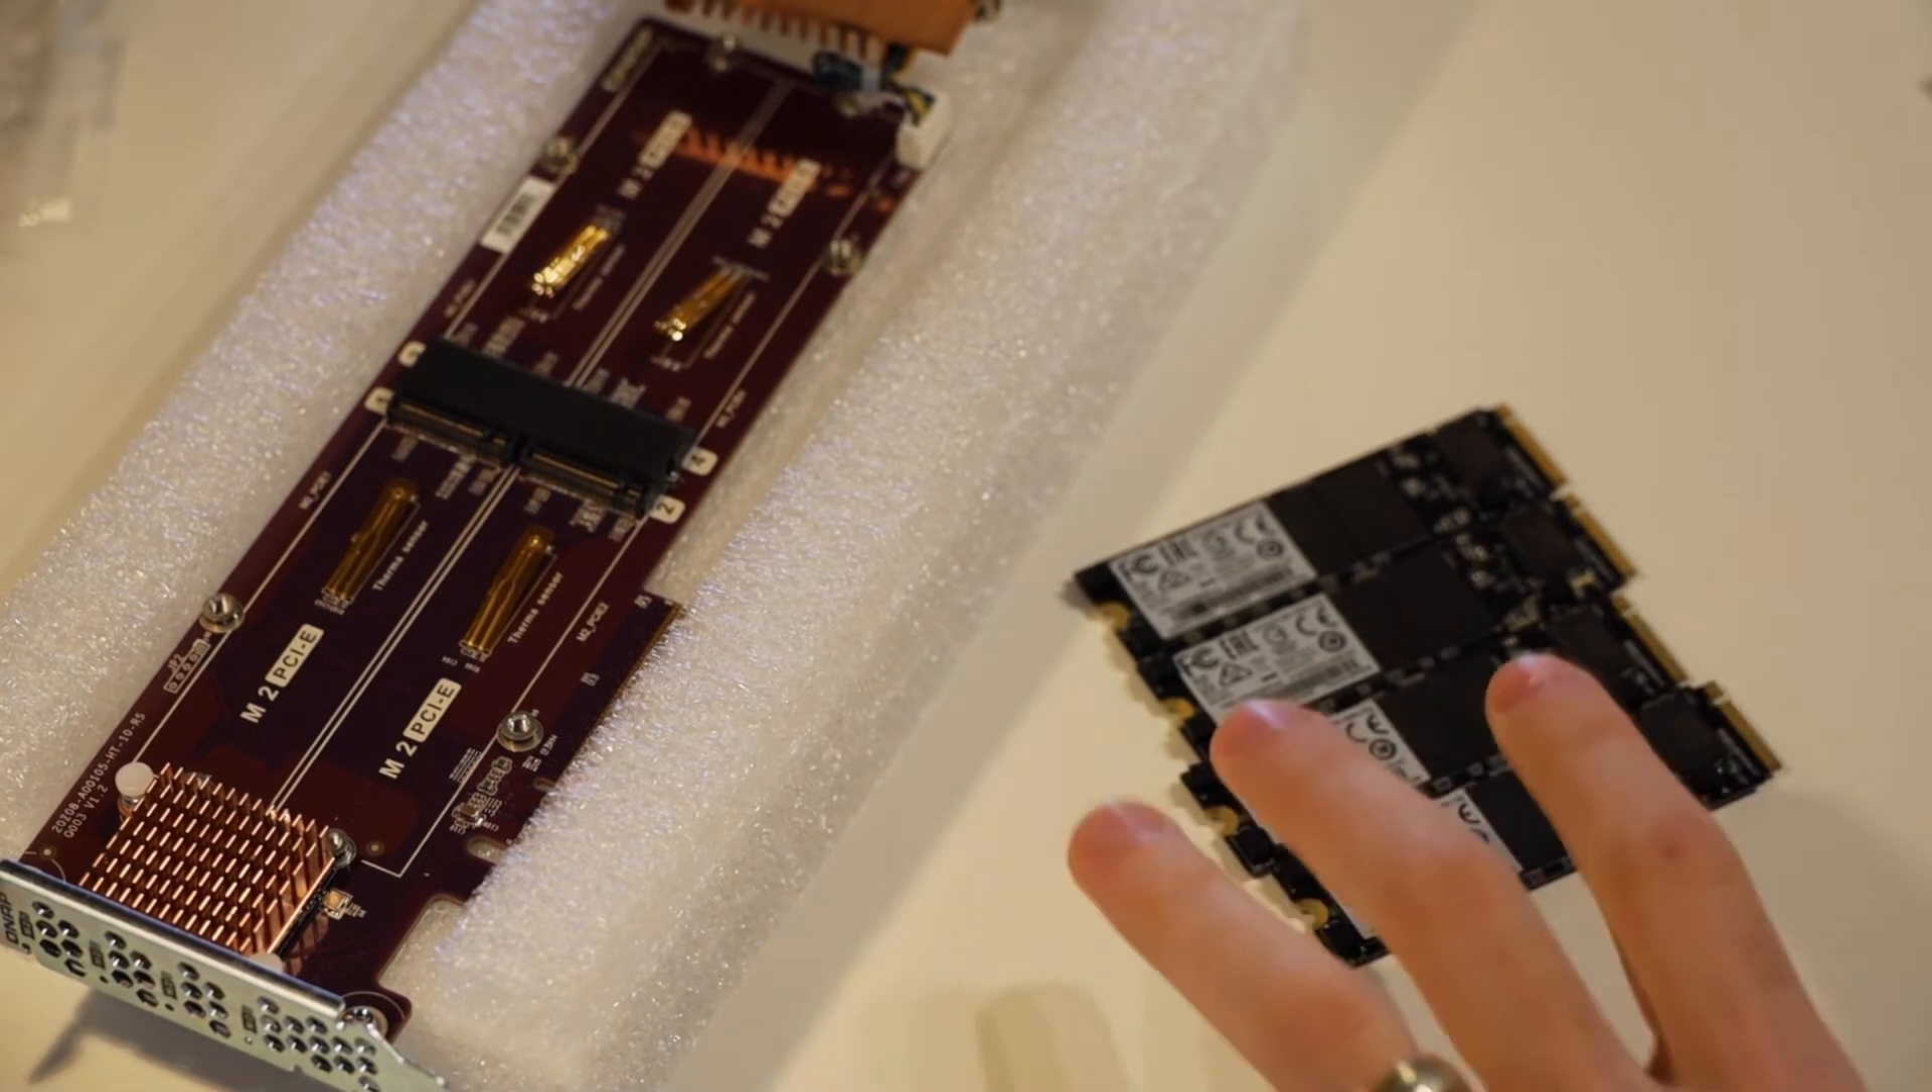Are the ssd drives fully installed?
No.